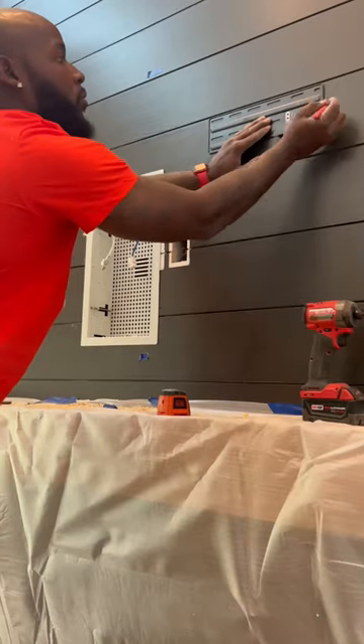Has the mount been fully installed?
No.